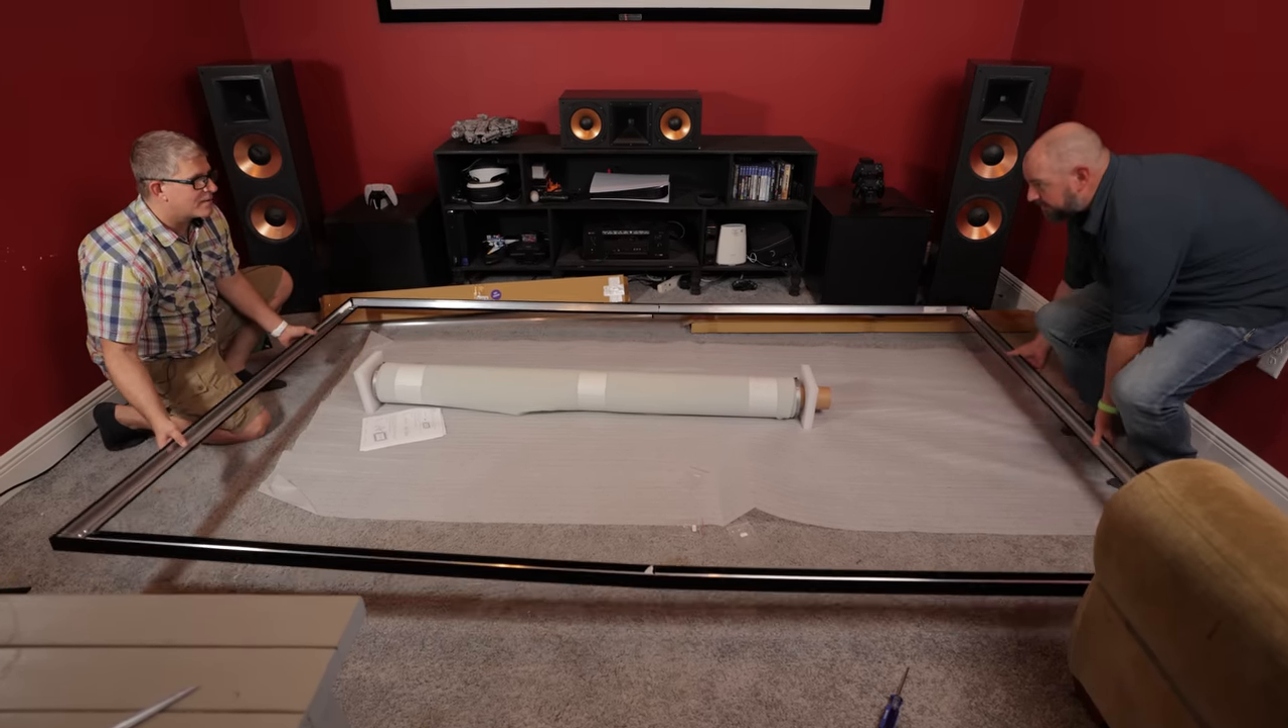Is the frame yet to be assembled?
No.